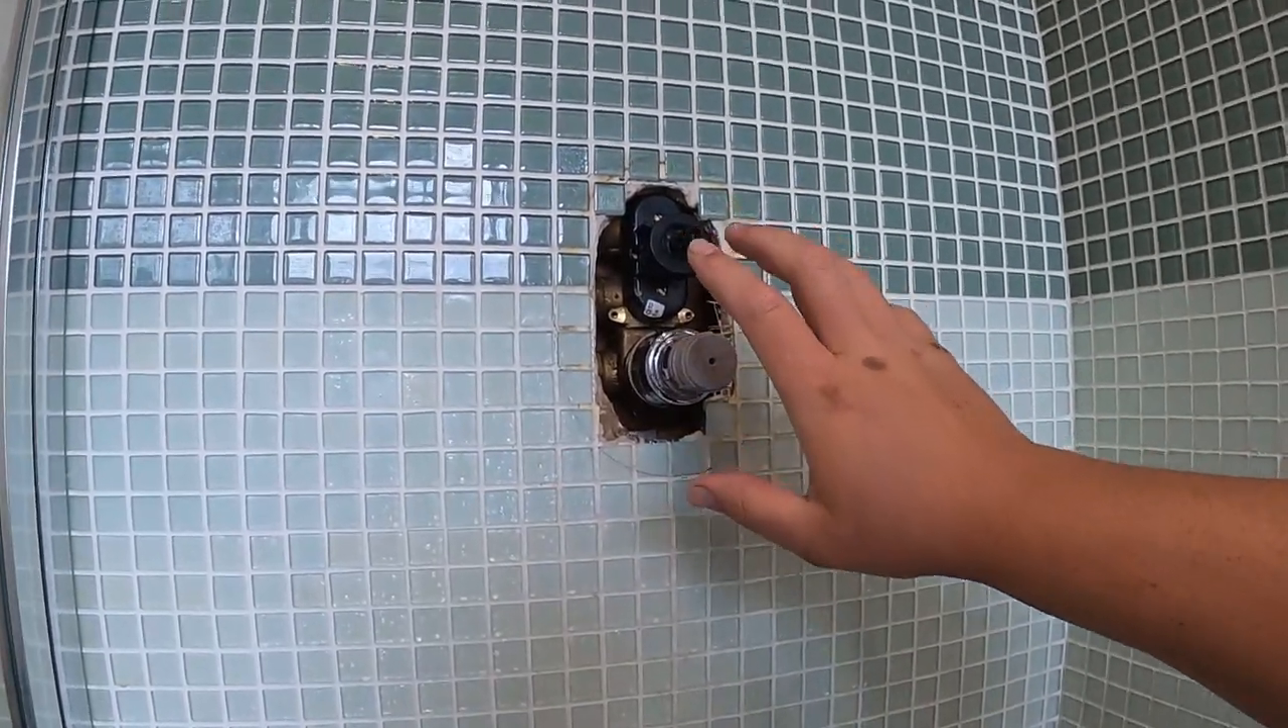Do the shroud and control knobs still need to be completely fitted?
Yes.